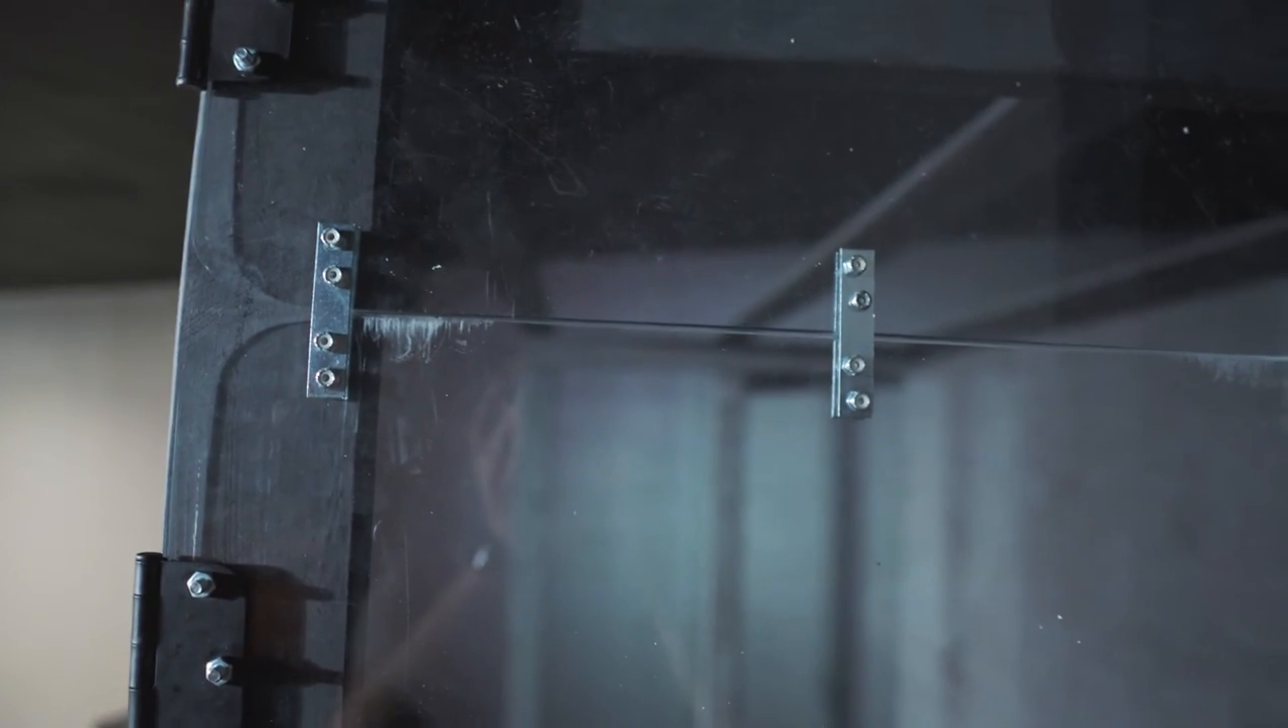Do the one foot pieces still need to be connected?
No.